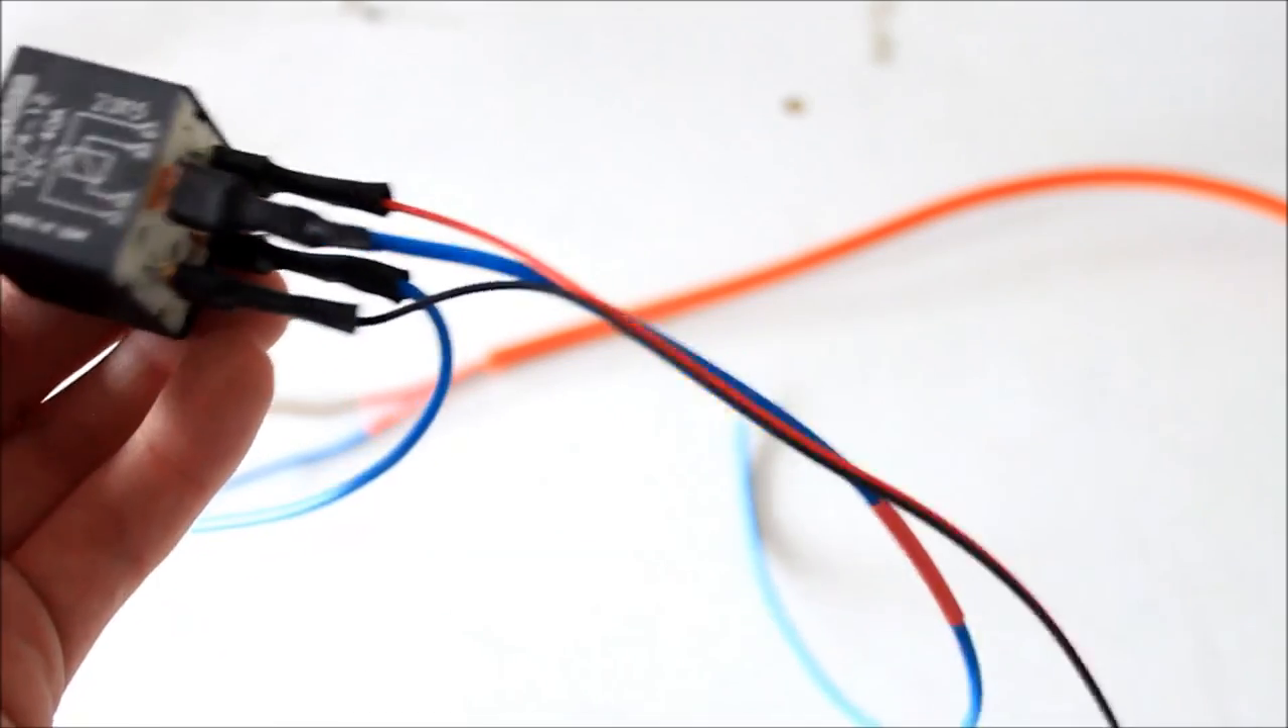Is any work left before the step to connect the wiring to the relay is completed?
No.